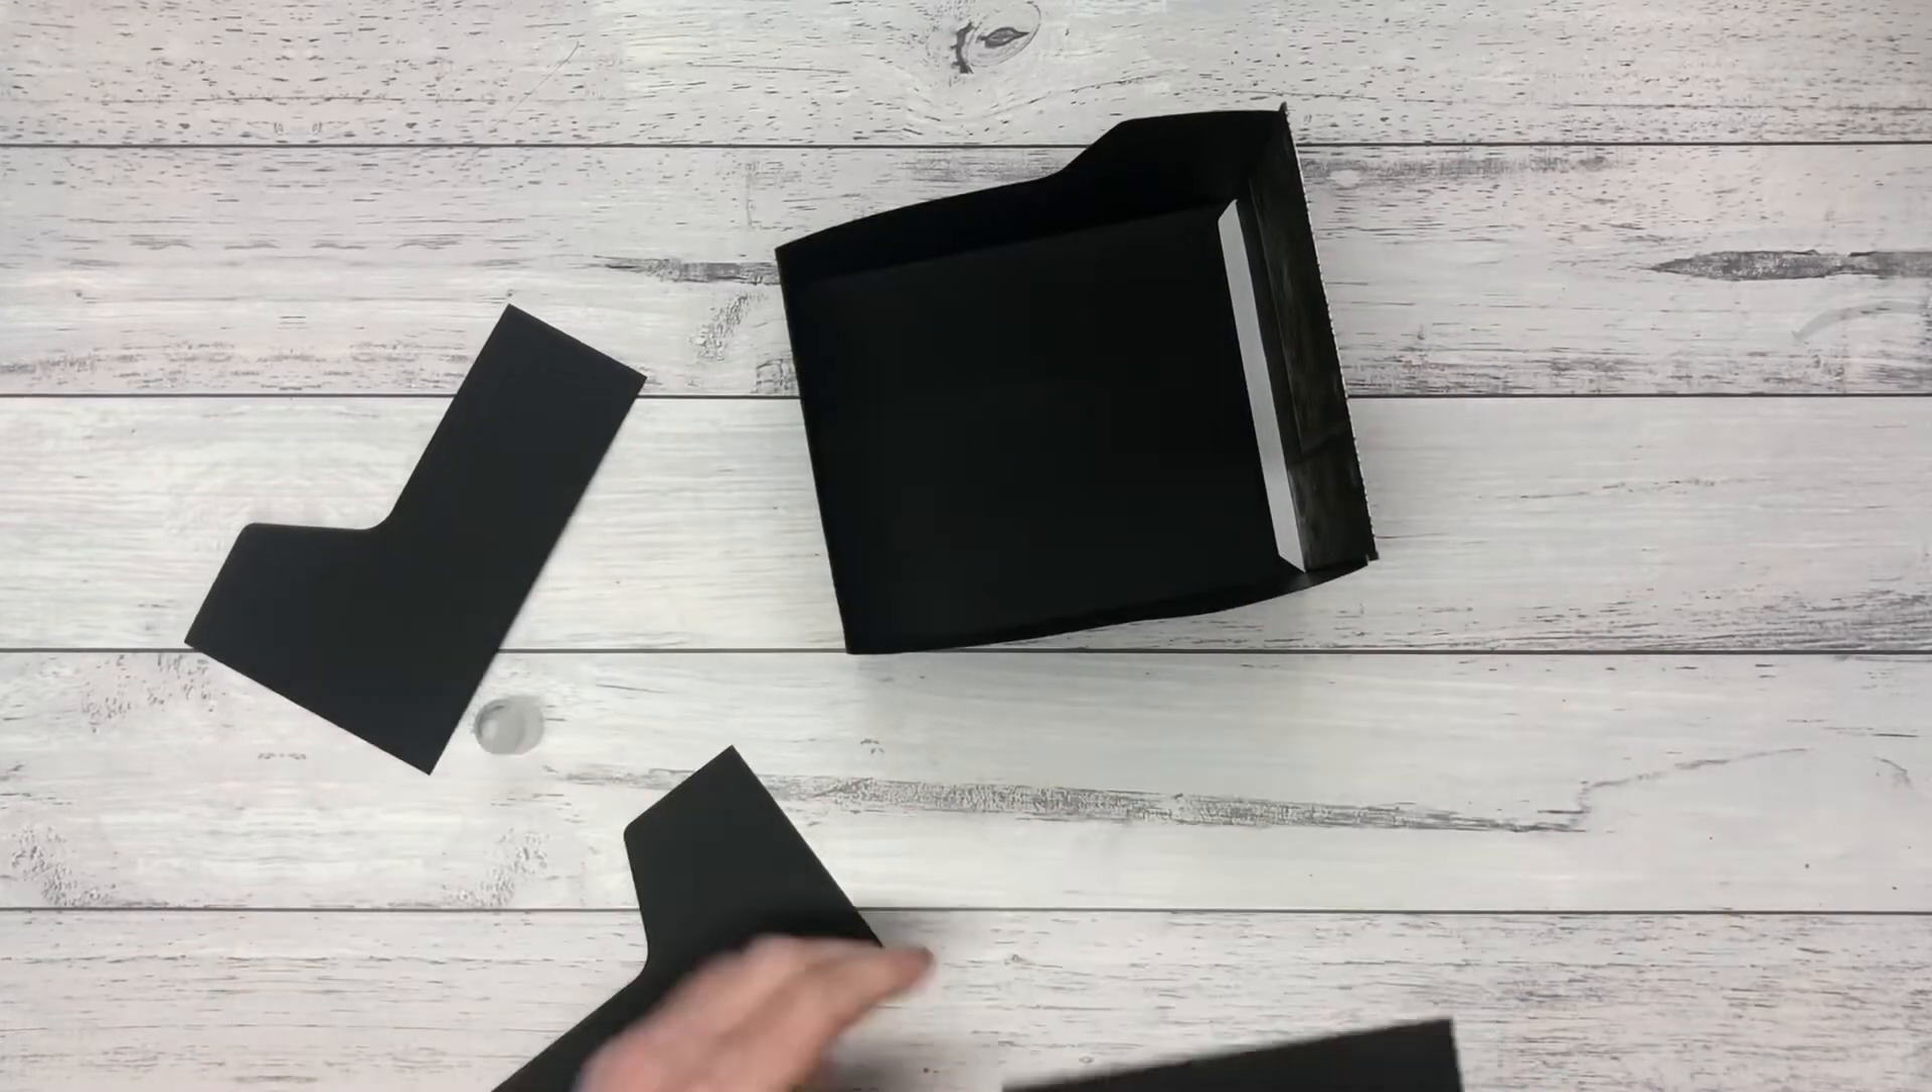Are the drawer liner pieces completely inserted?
No.